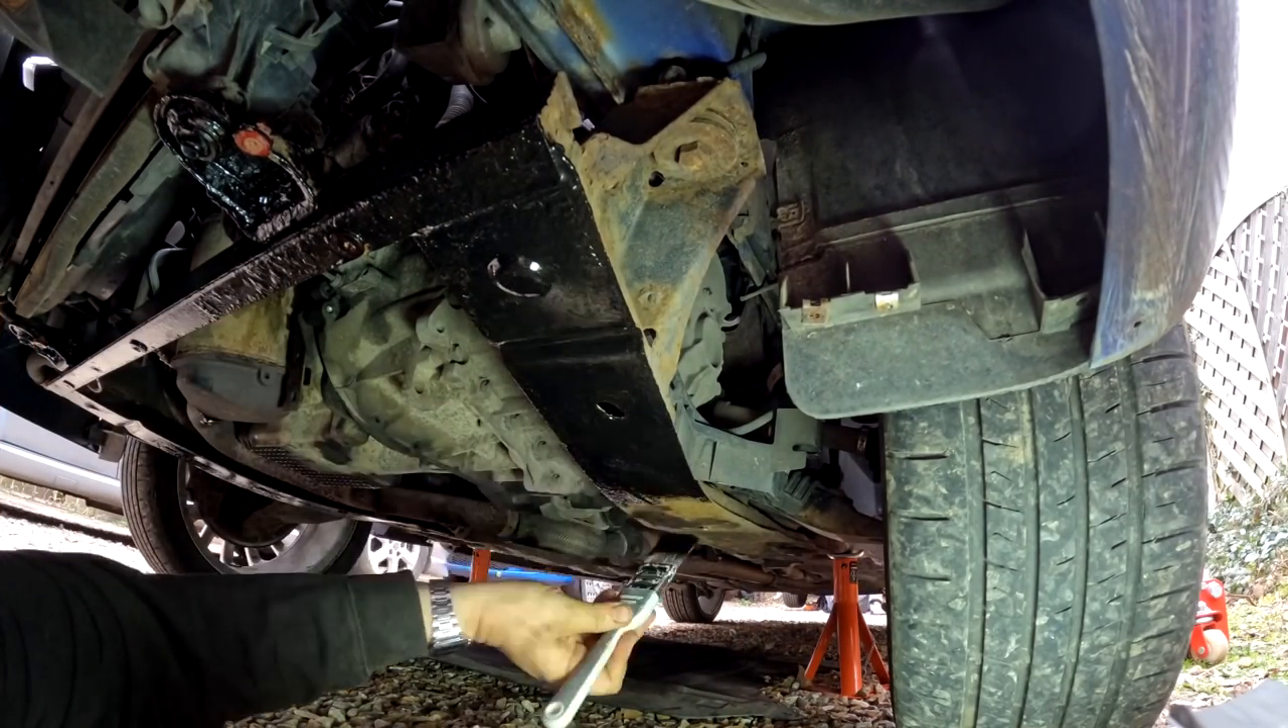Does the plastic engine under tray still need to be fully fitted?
Yes.